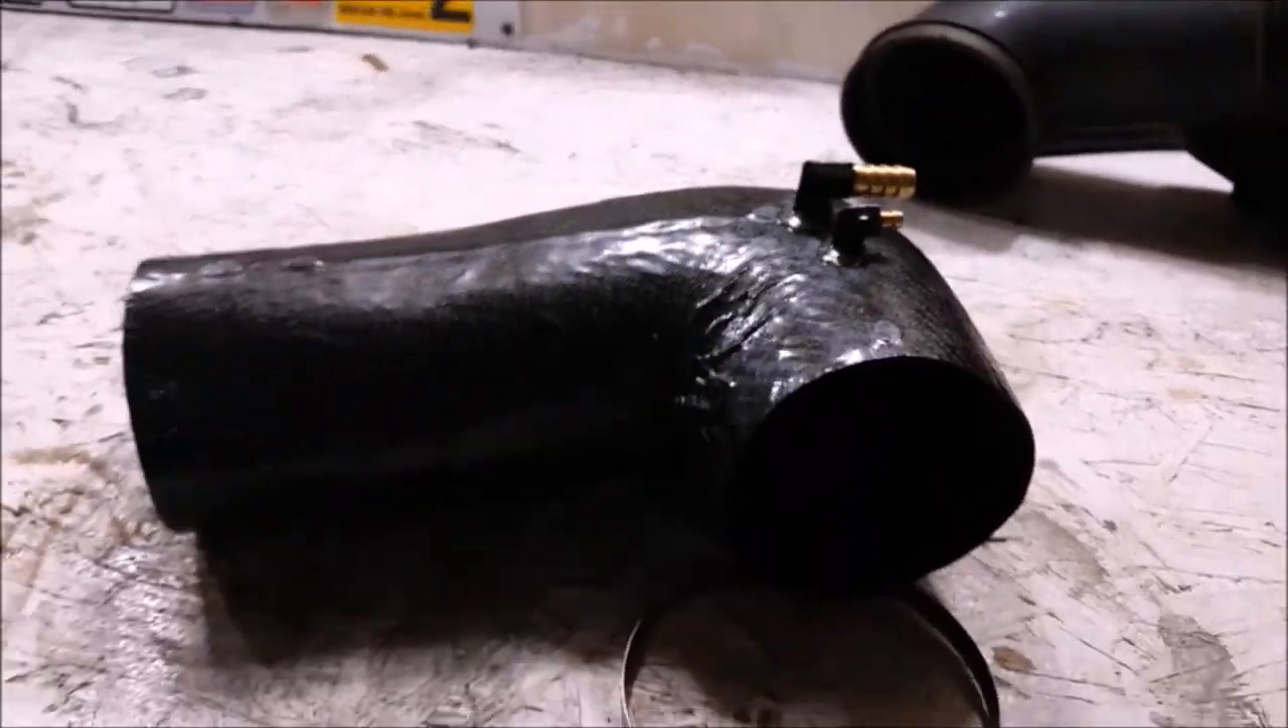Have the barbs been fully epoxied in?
Yes.